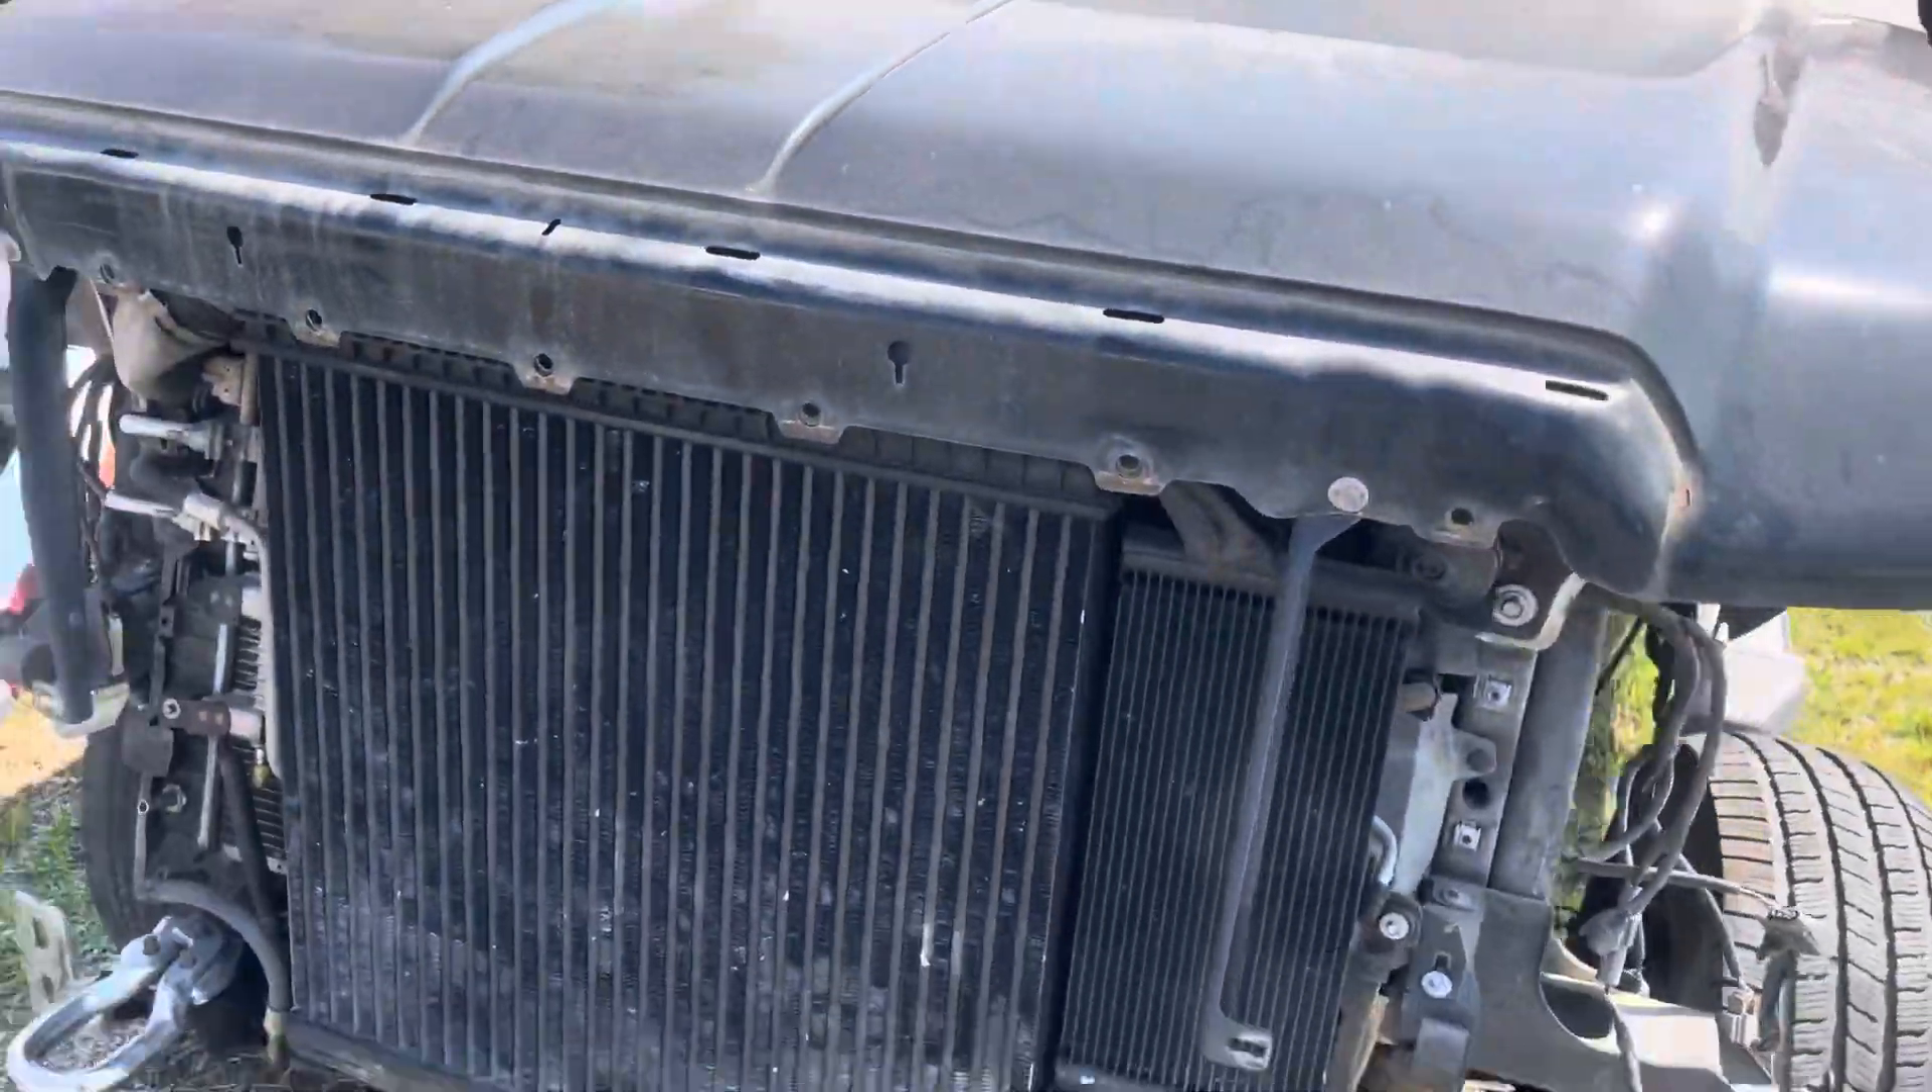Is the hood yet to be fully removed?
Yes.